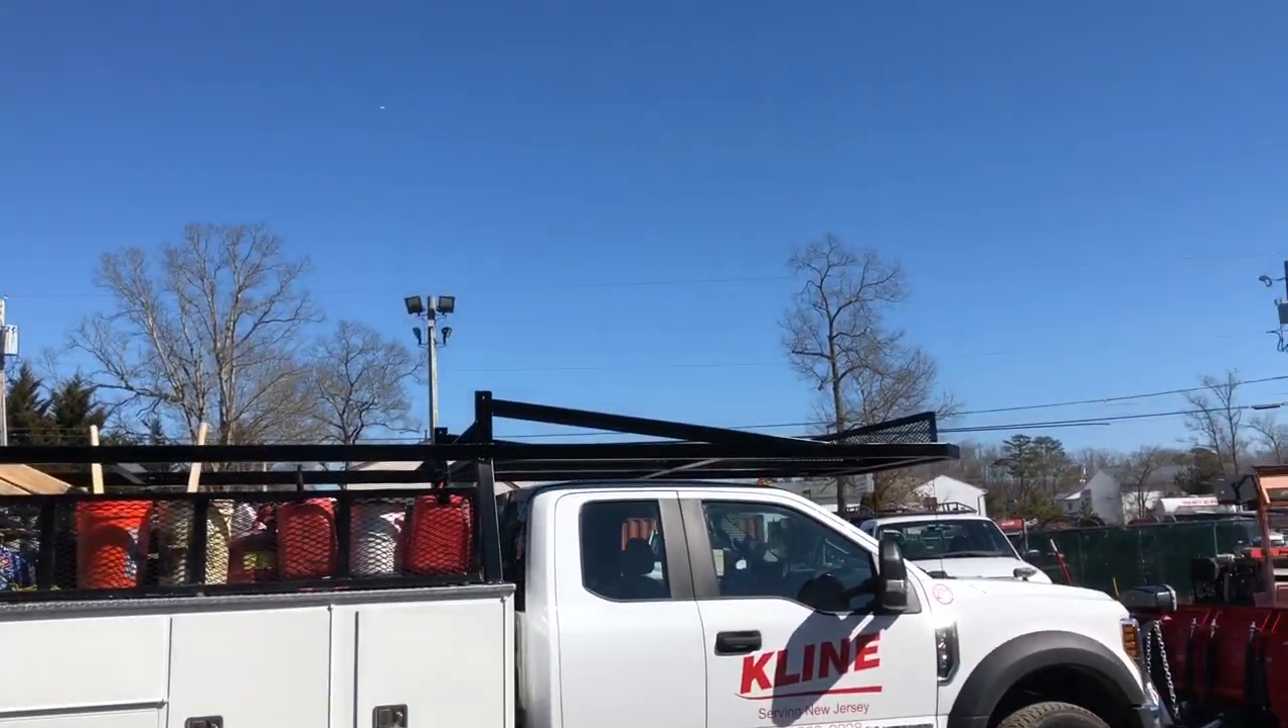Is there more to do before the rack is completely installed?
No.